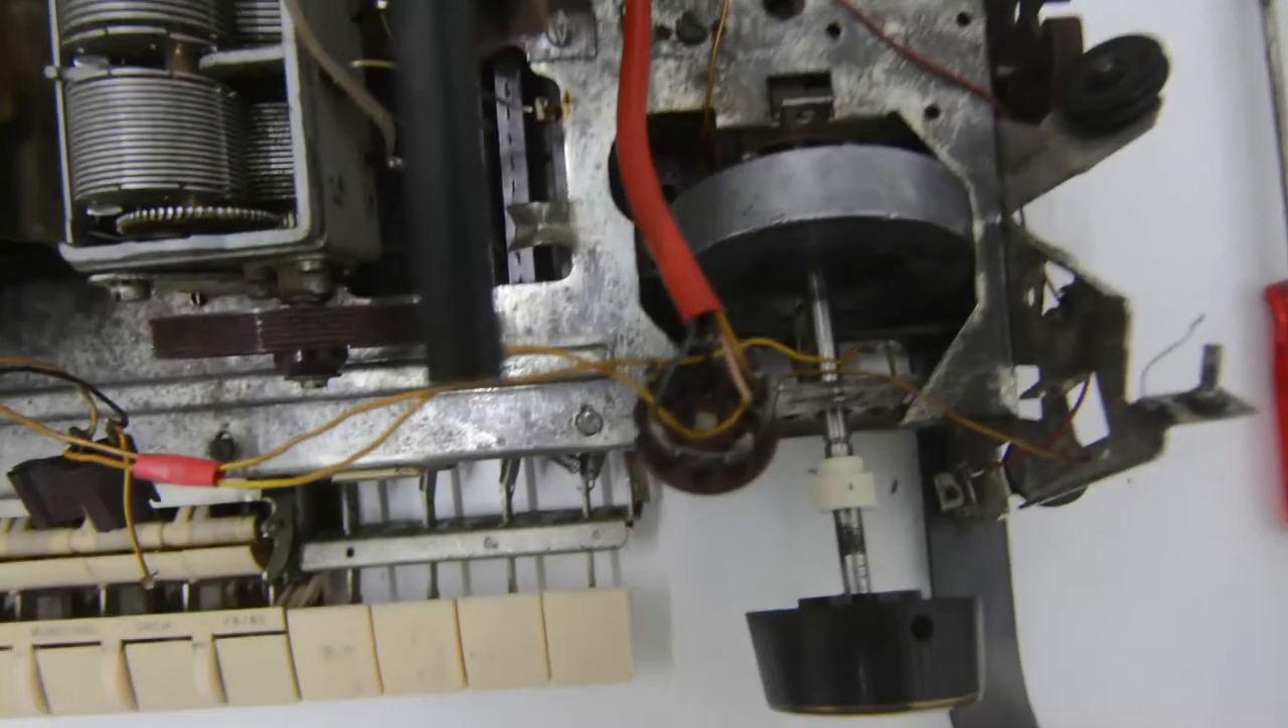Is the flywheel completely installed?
Yes.